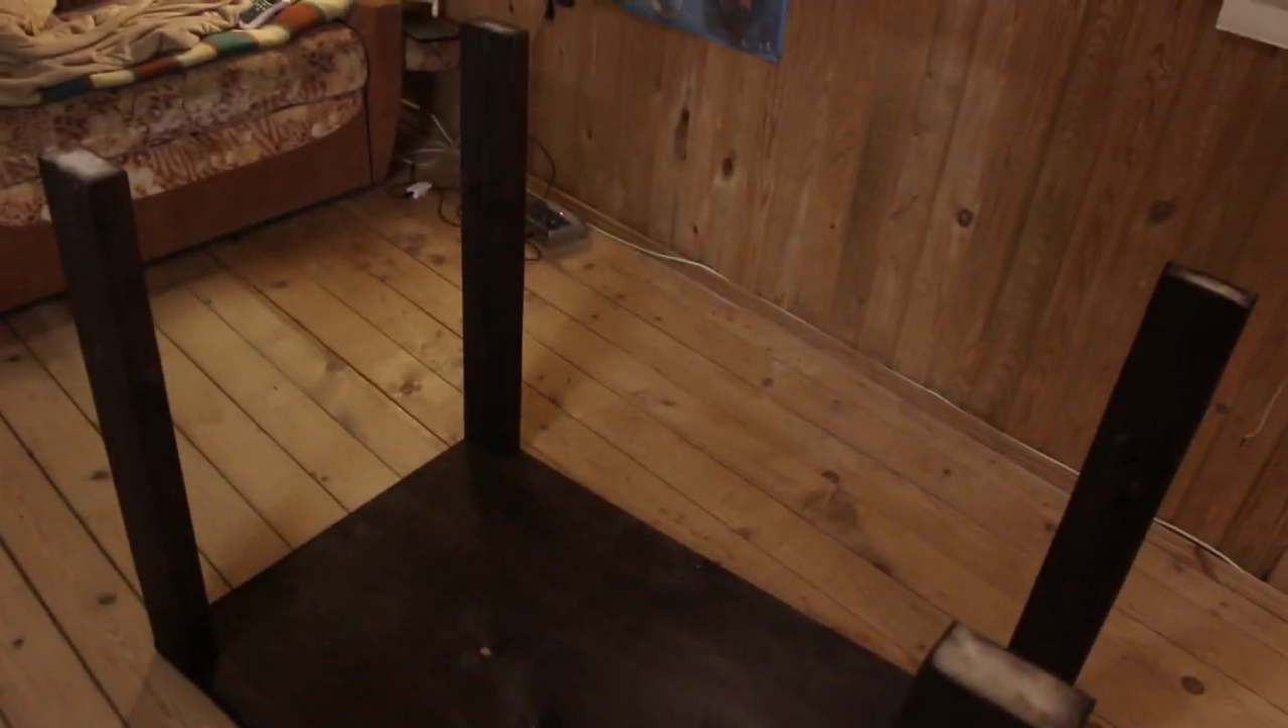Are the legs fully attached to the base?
Yes.